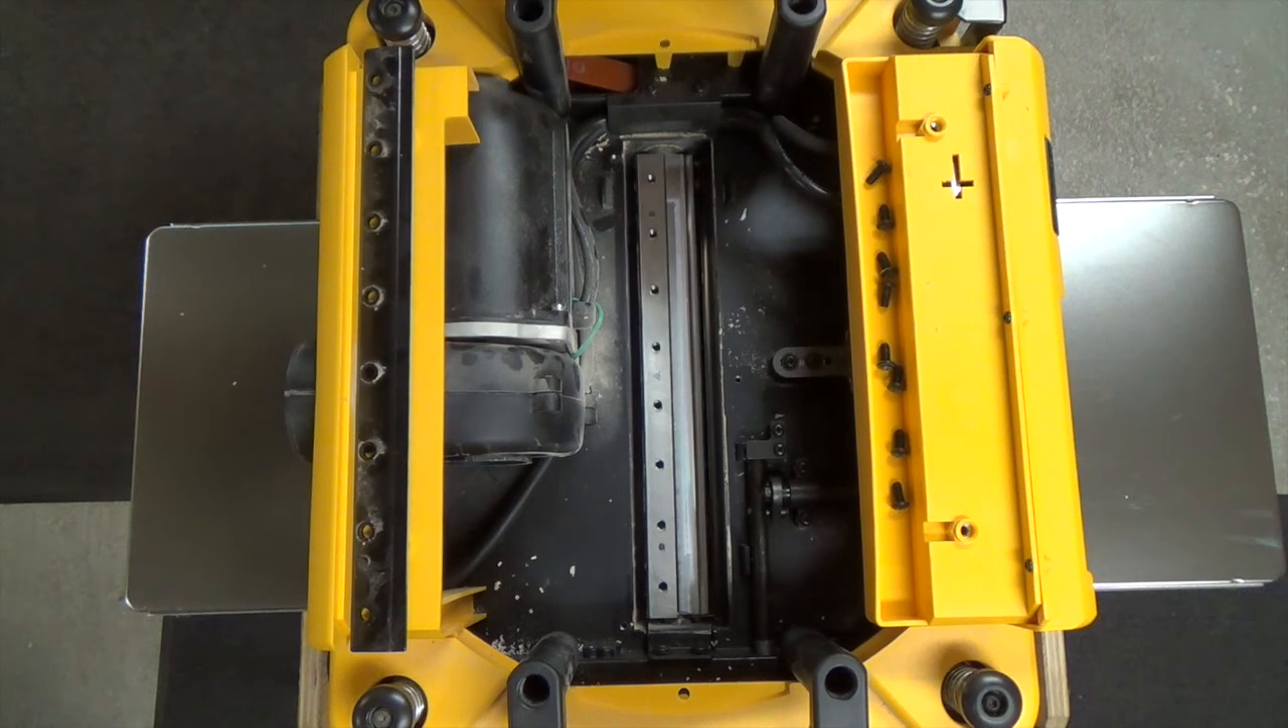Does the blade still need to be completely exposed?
No.